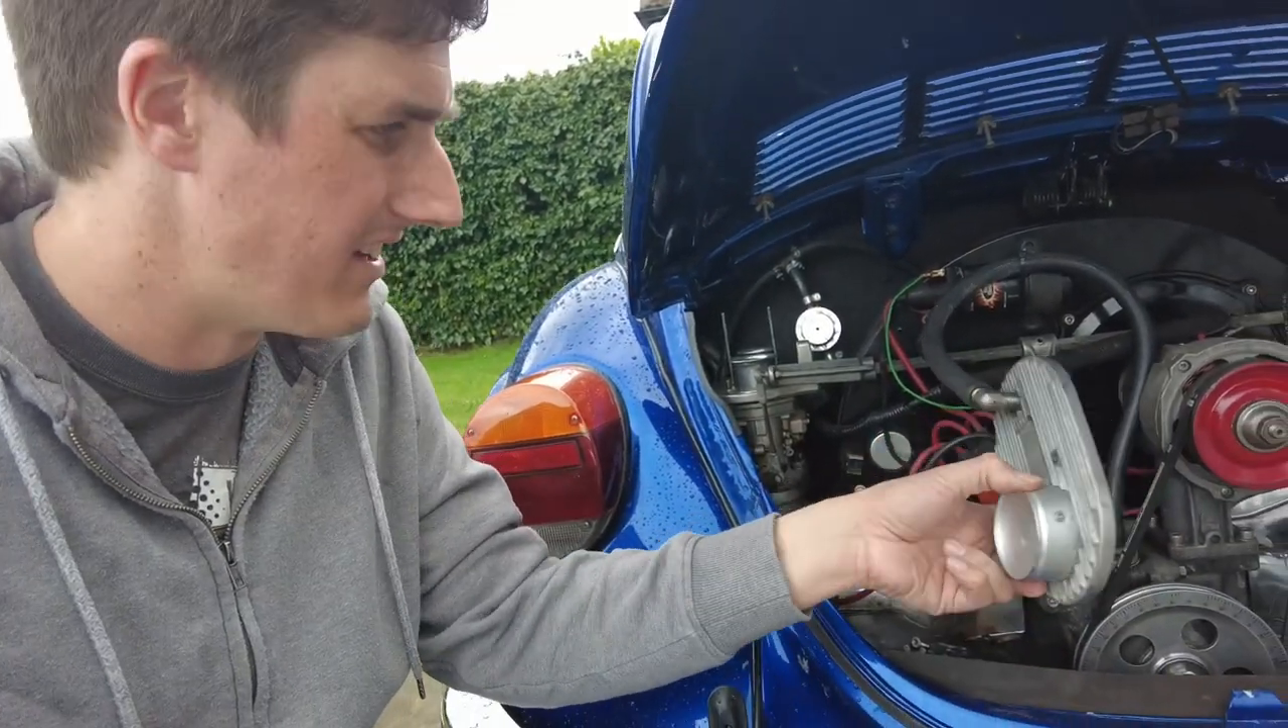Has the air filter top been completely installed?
No.